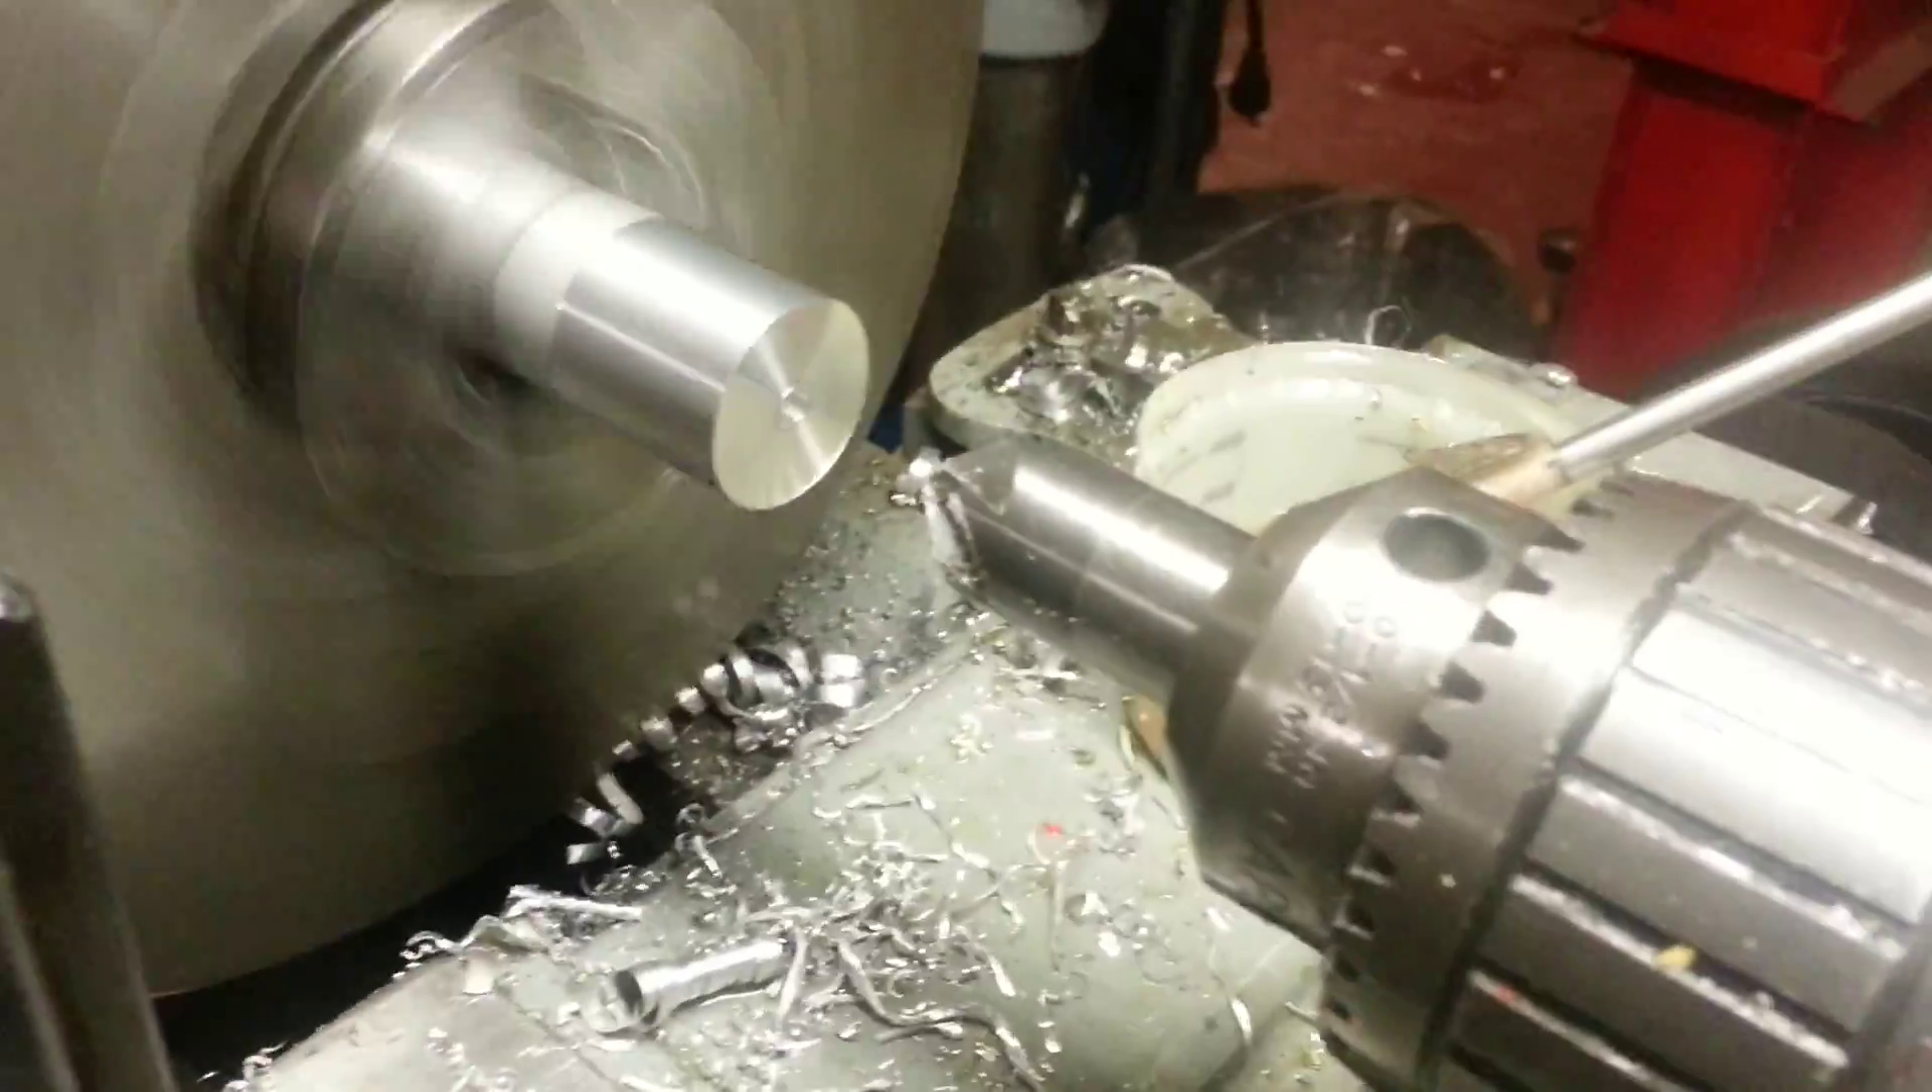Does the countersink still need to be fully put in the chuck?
No.